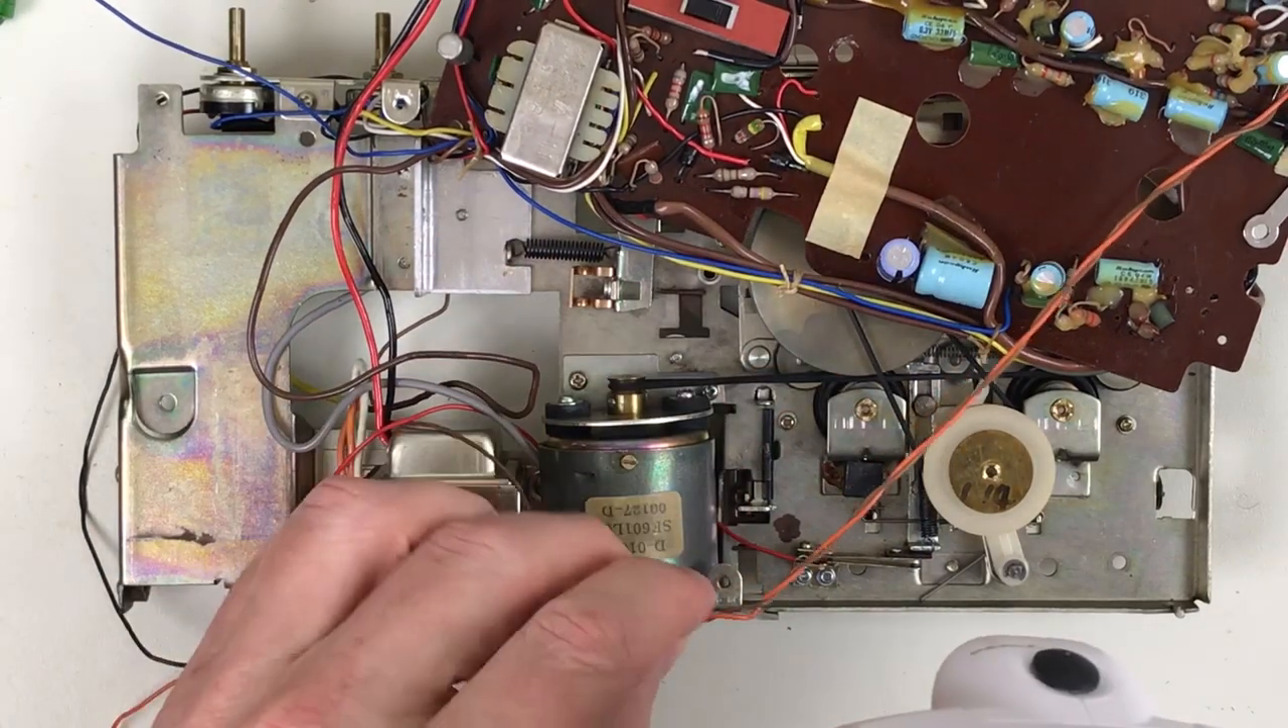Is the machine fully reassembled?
No.